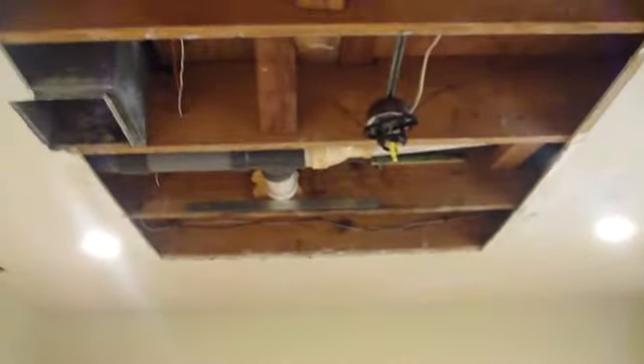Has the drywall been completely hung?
No.